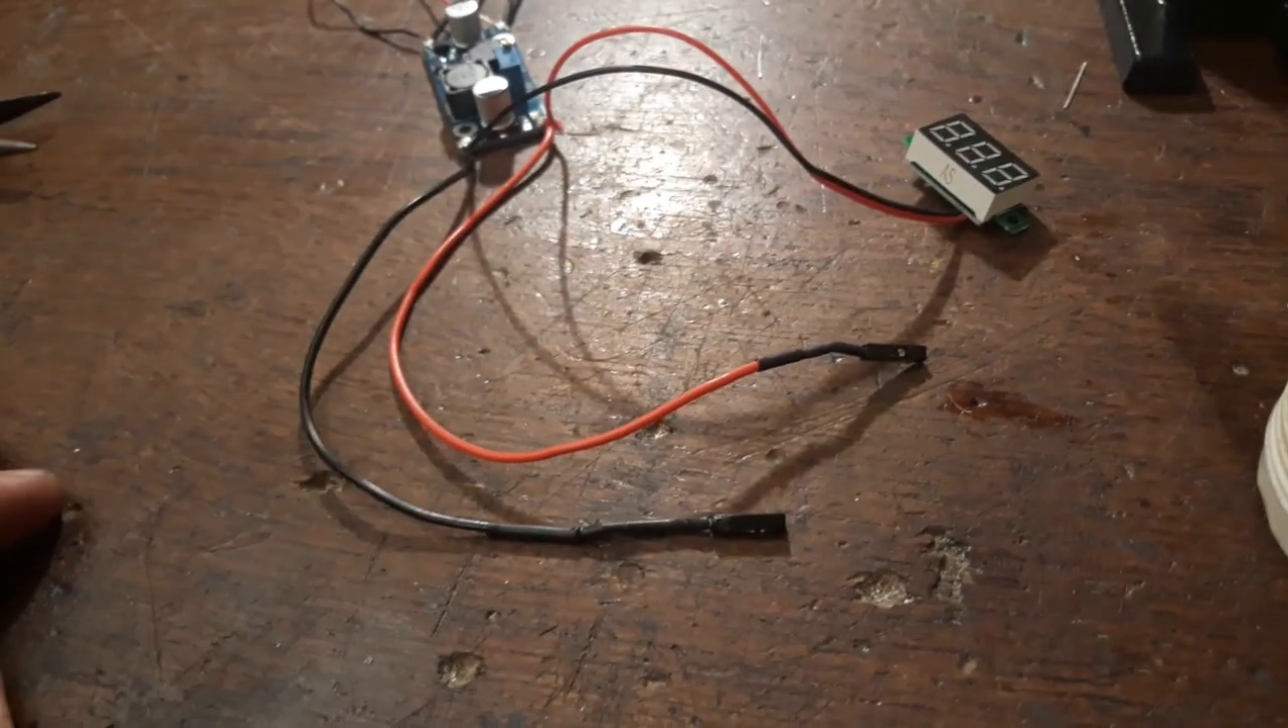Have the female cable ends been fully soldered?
Yes.